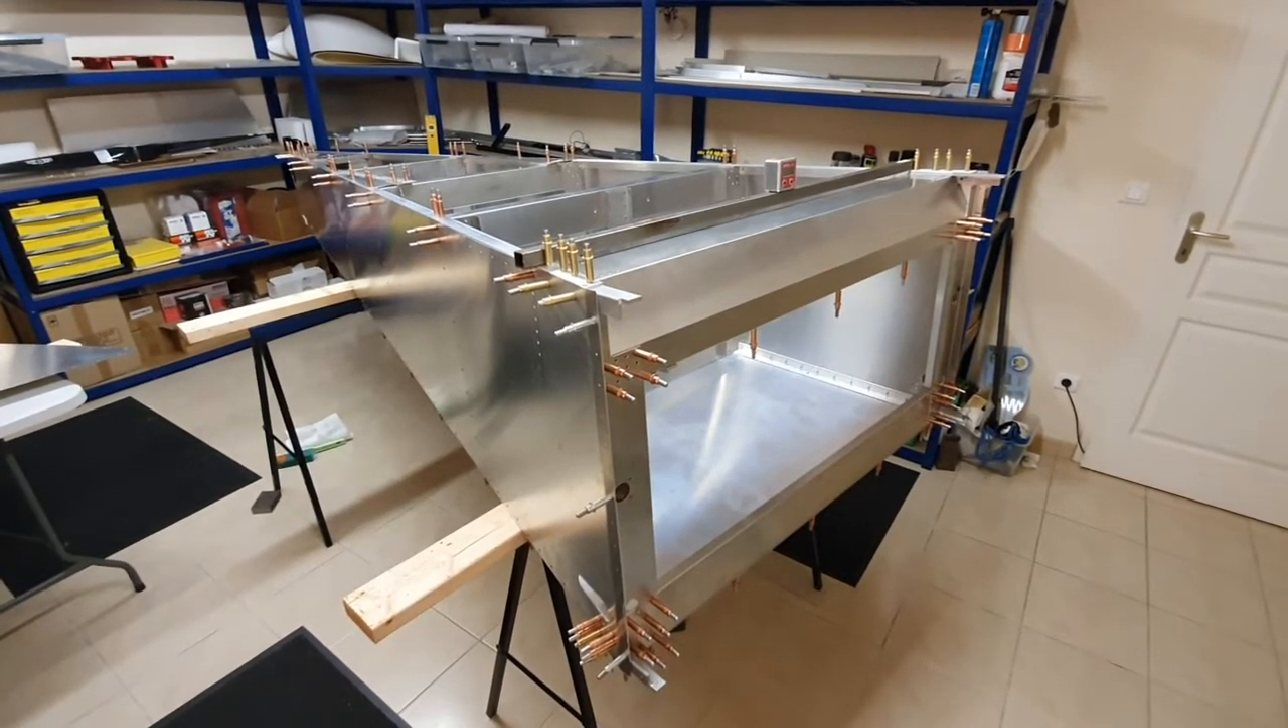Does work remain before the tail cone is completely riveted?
Yes.